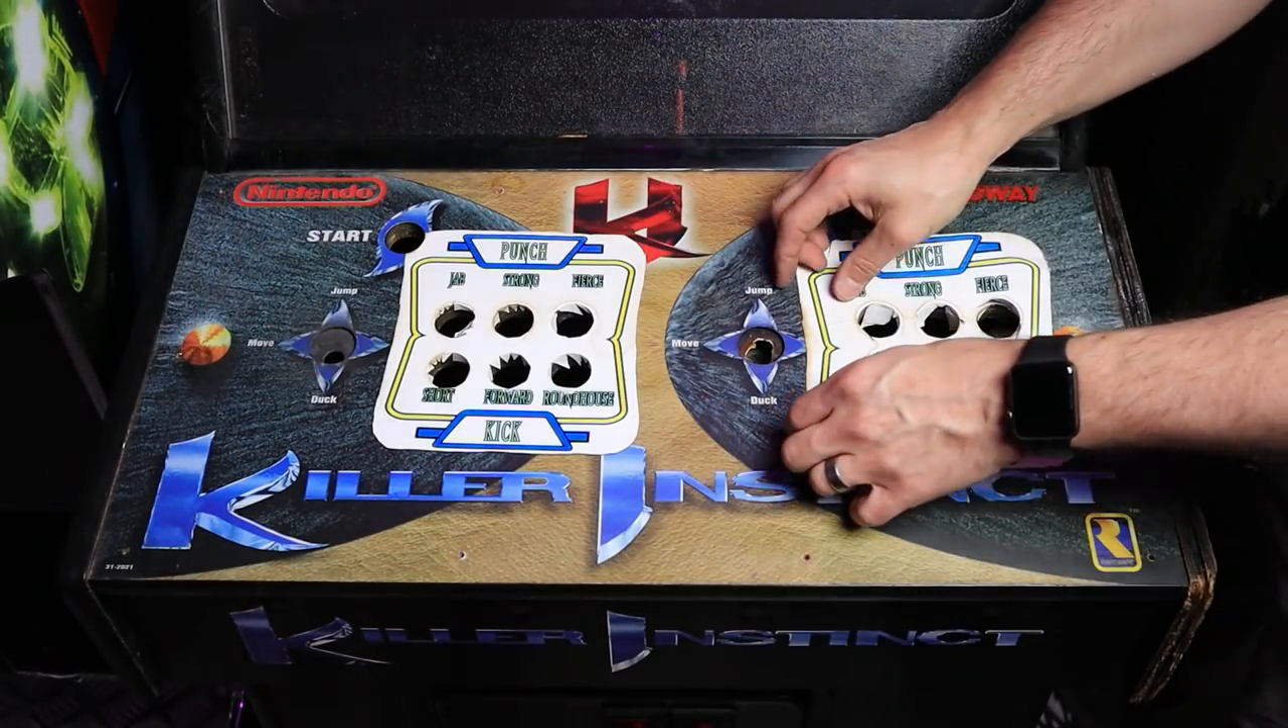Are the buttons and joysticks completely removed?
Yes.